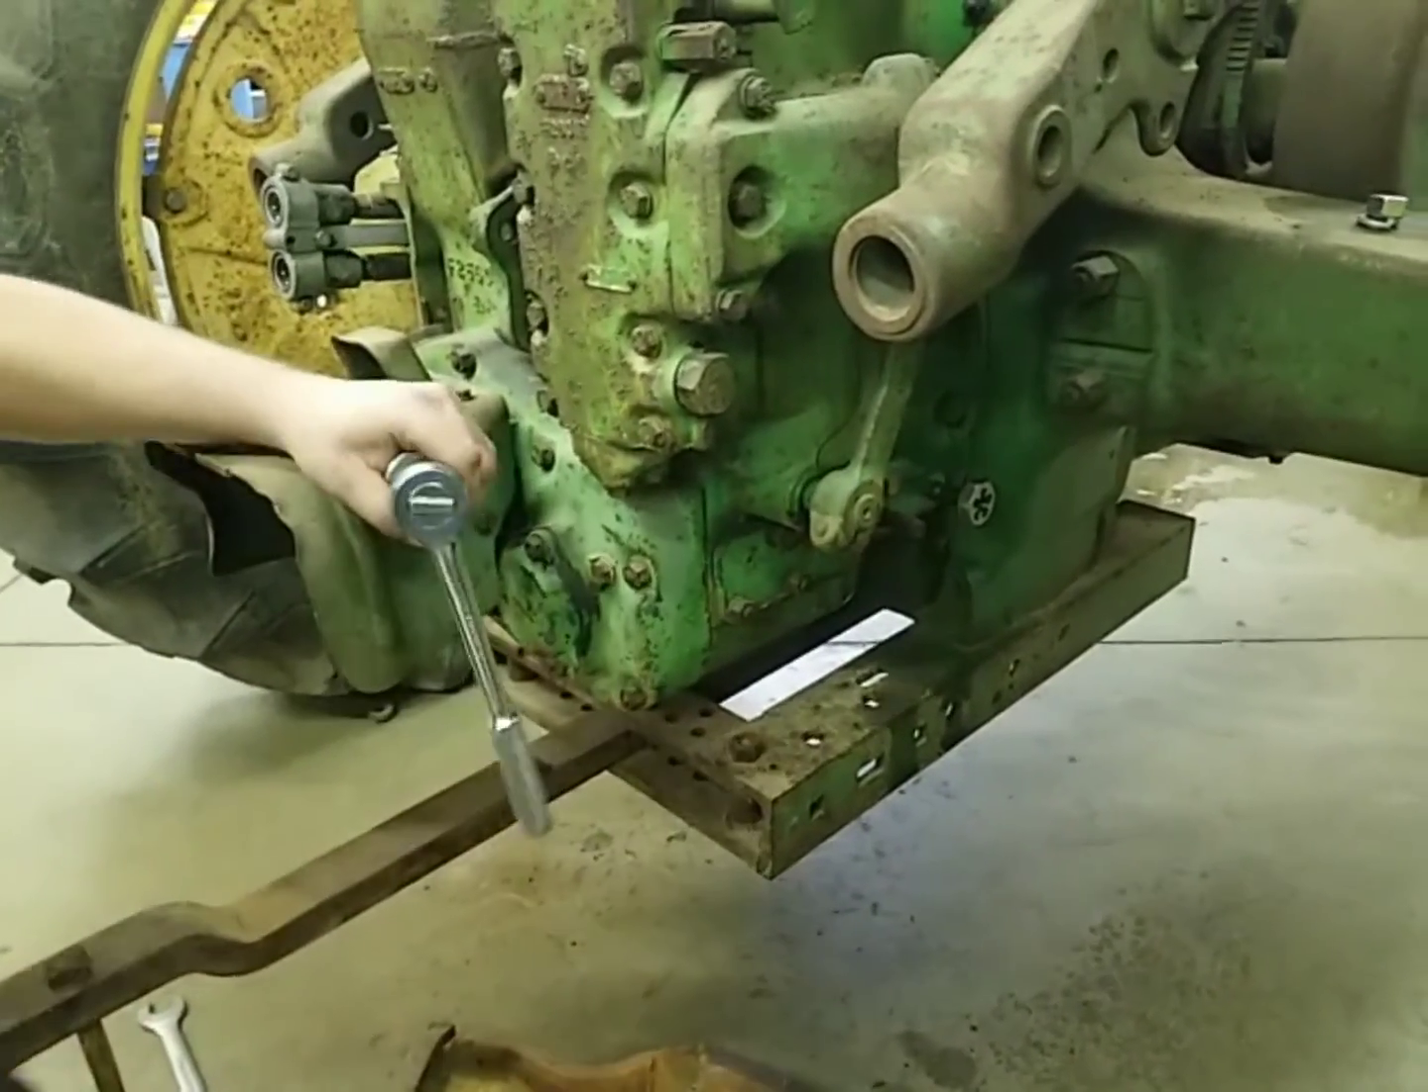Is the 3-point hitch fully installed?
No.